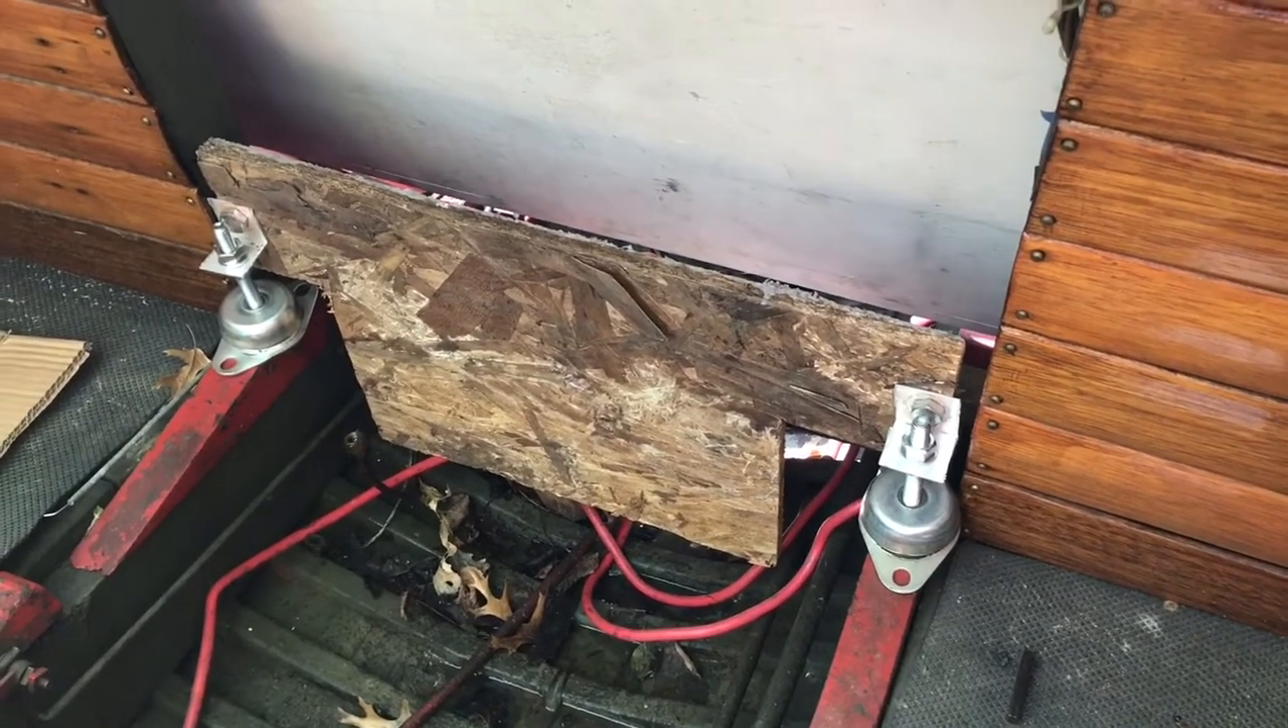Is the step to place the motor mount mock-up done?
Yes.